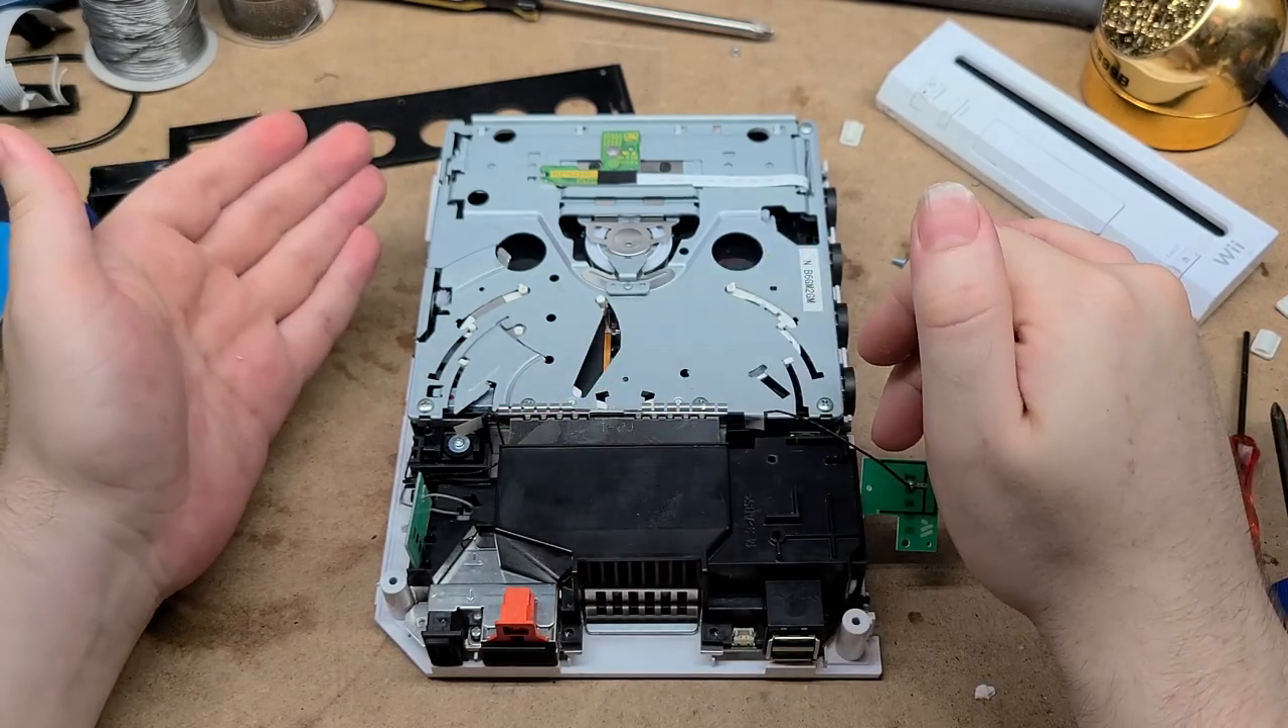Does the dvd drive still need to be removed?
Yes.